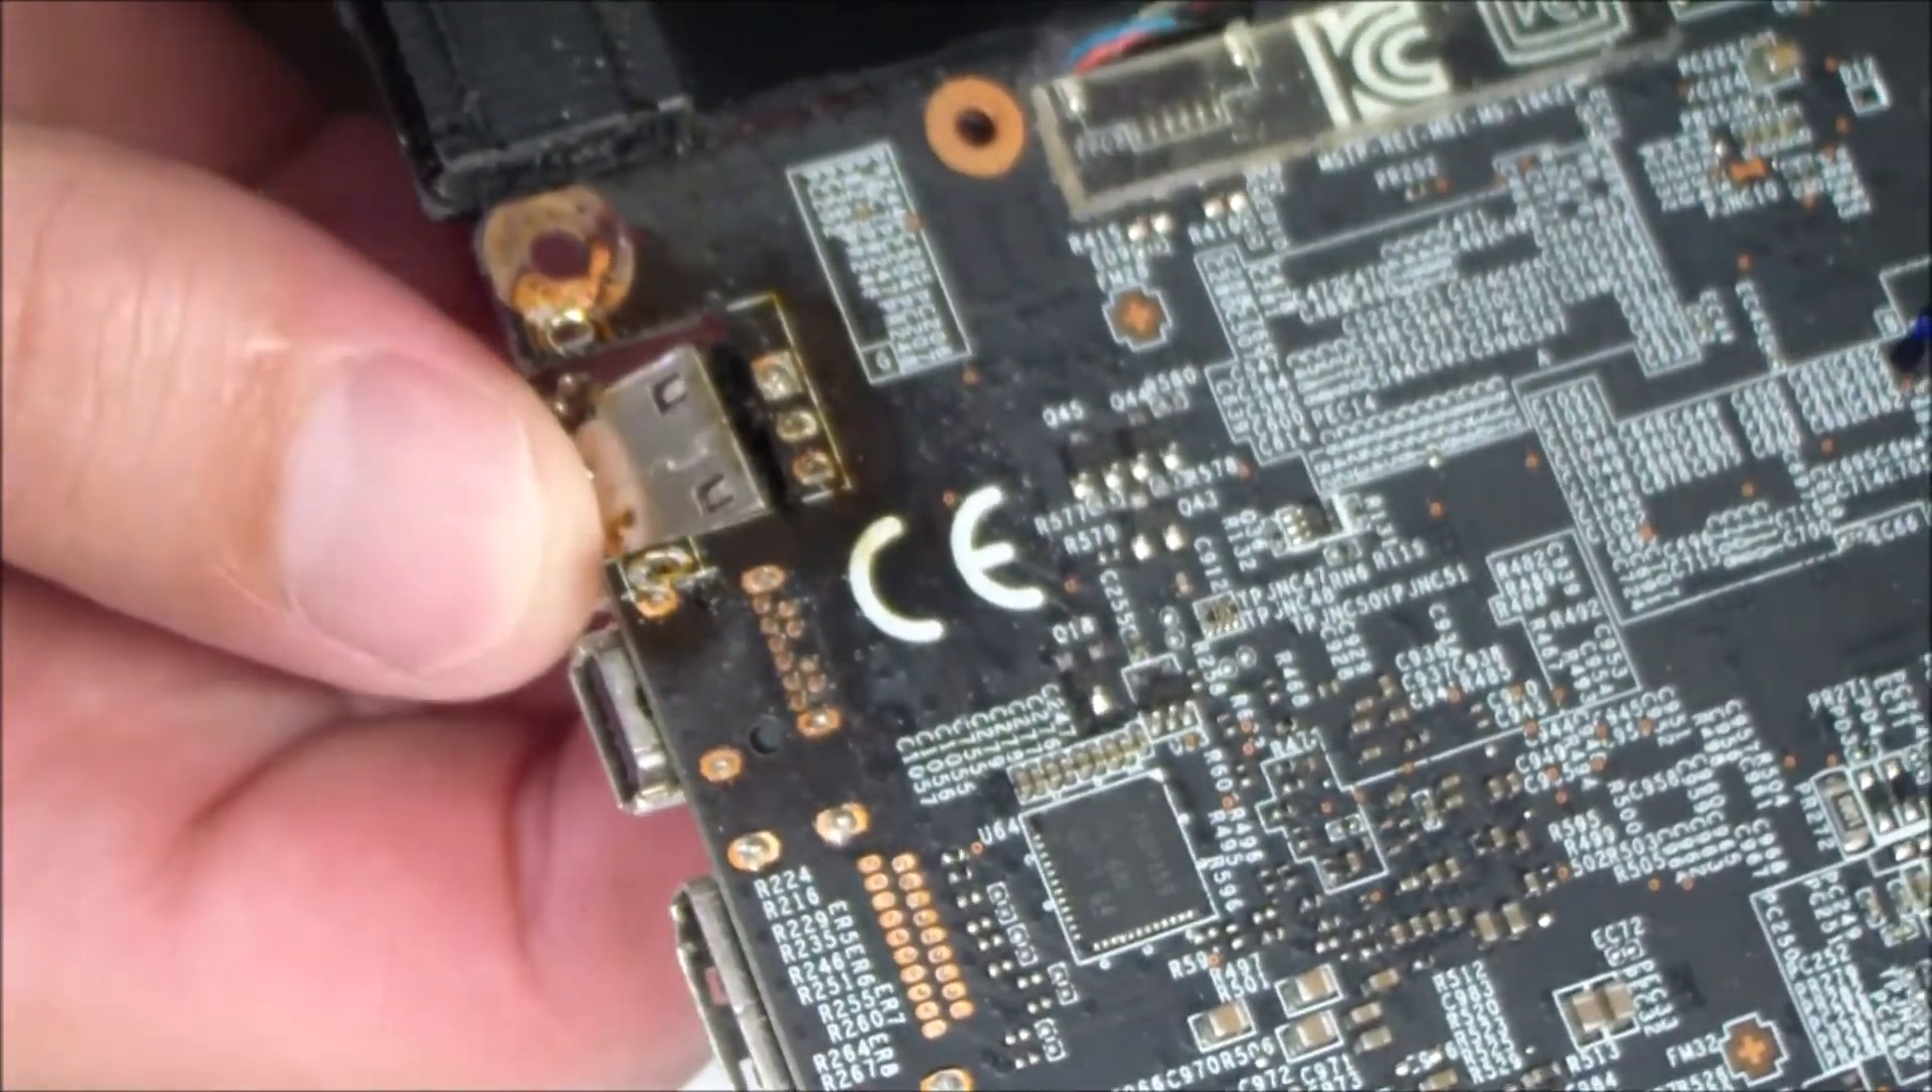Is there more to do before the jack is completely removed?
Yes.